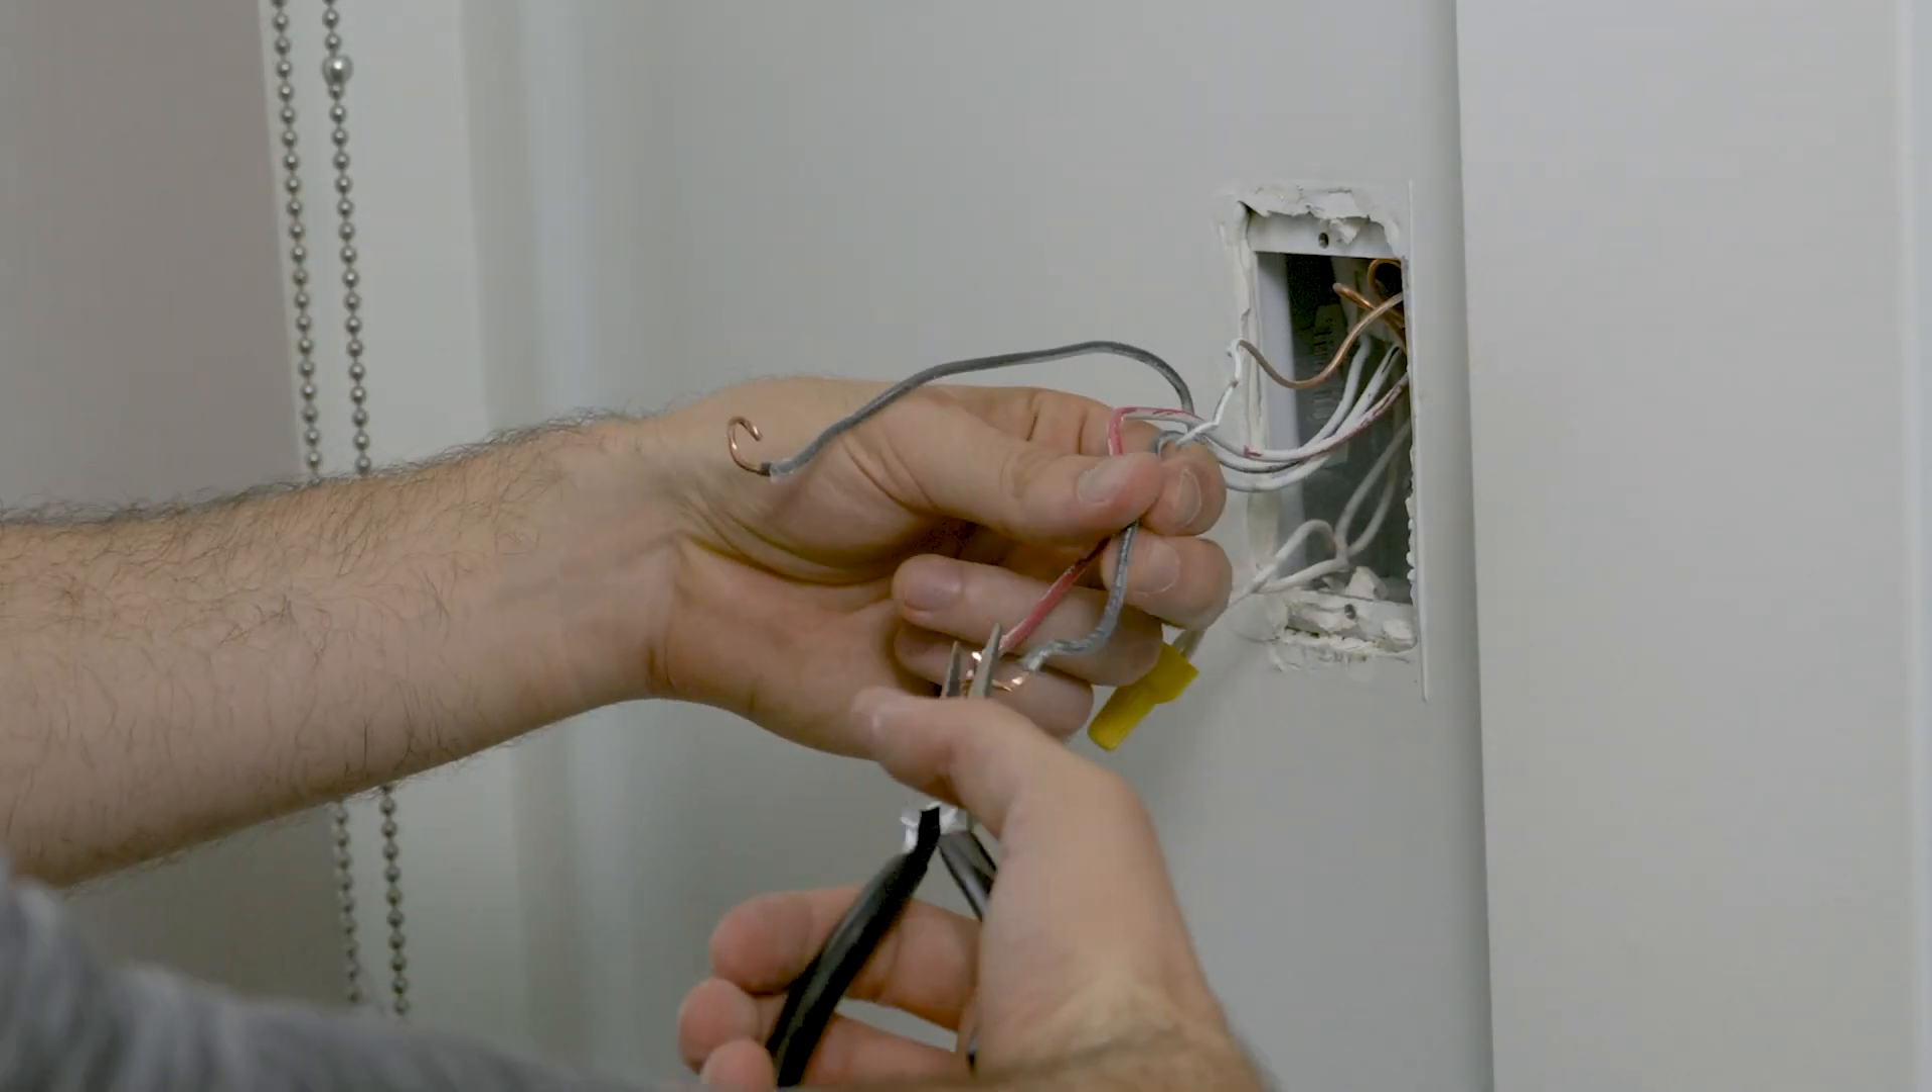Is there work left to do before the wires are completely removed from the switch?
No.